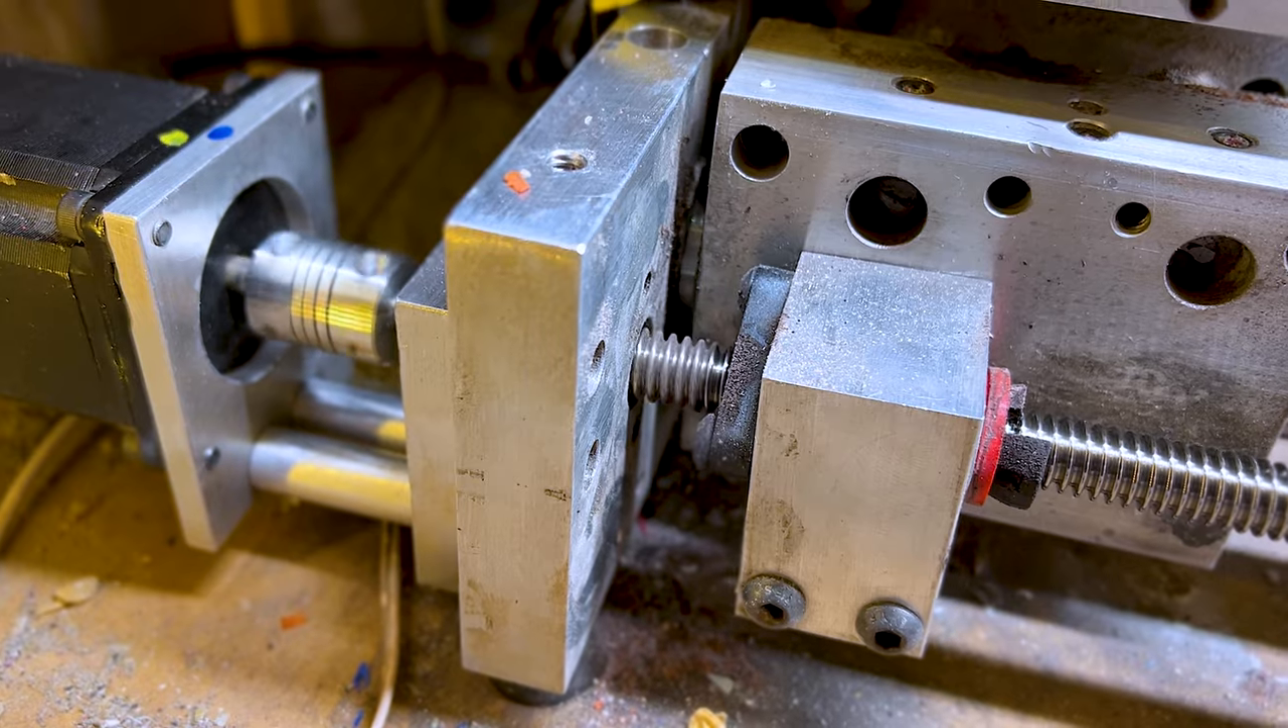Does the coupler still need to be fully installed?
No.